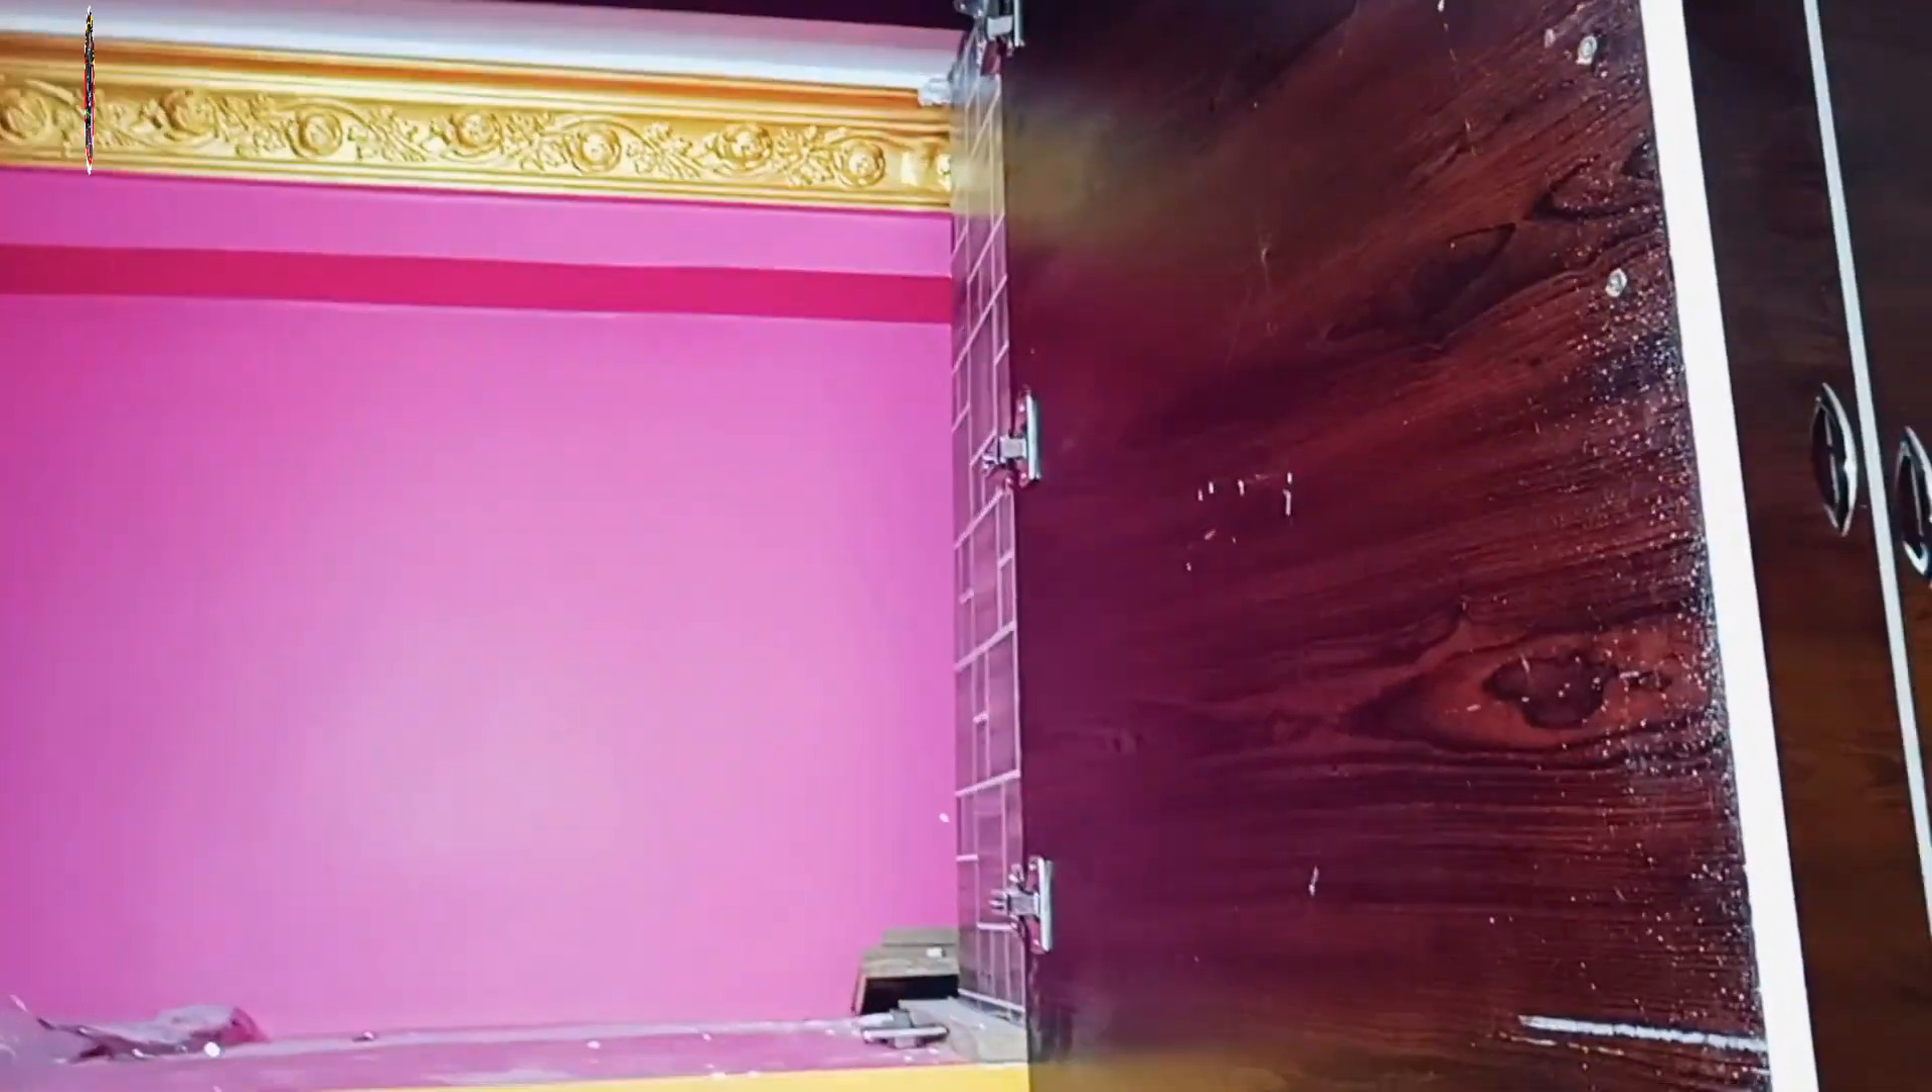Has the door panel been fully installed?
Yes.